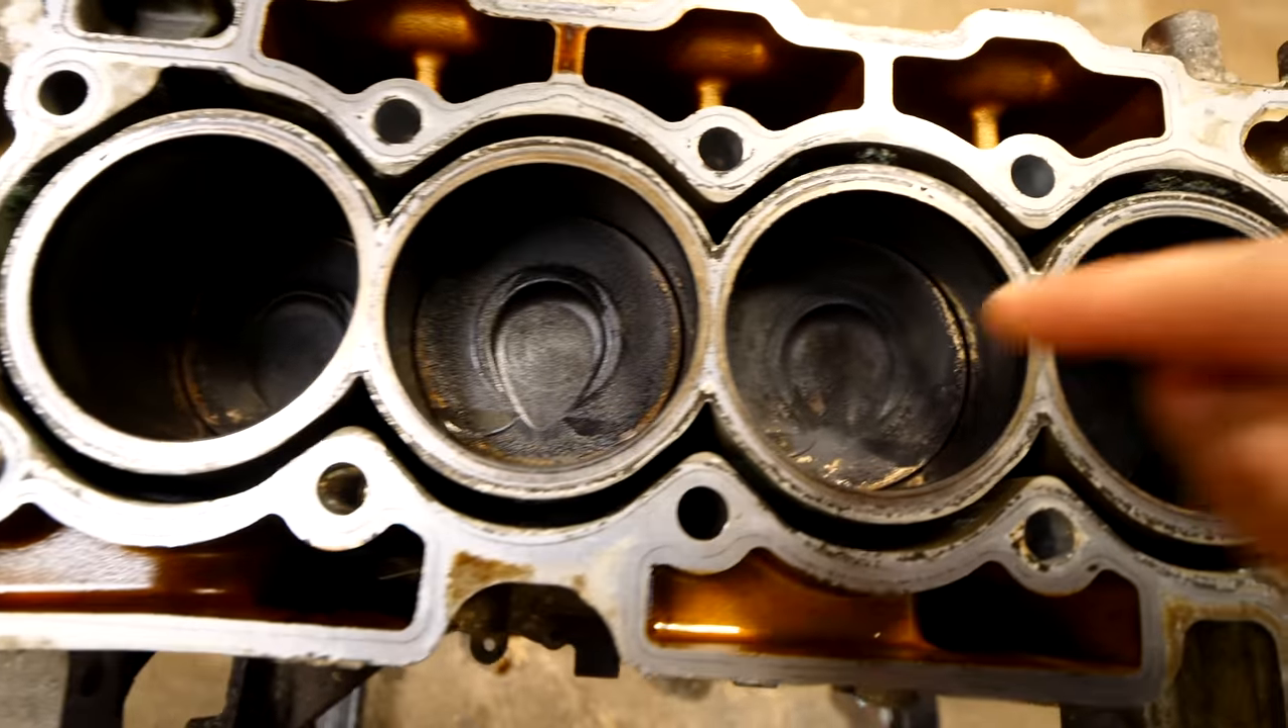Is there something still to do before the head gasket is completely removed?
No.